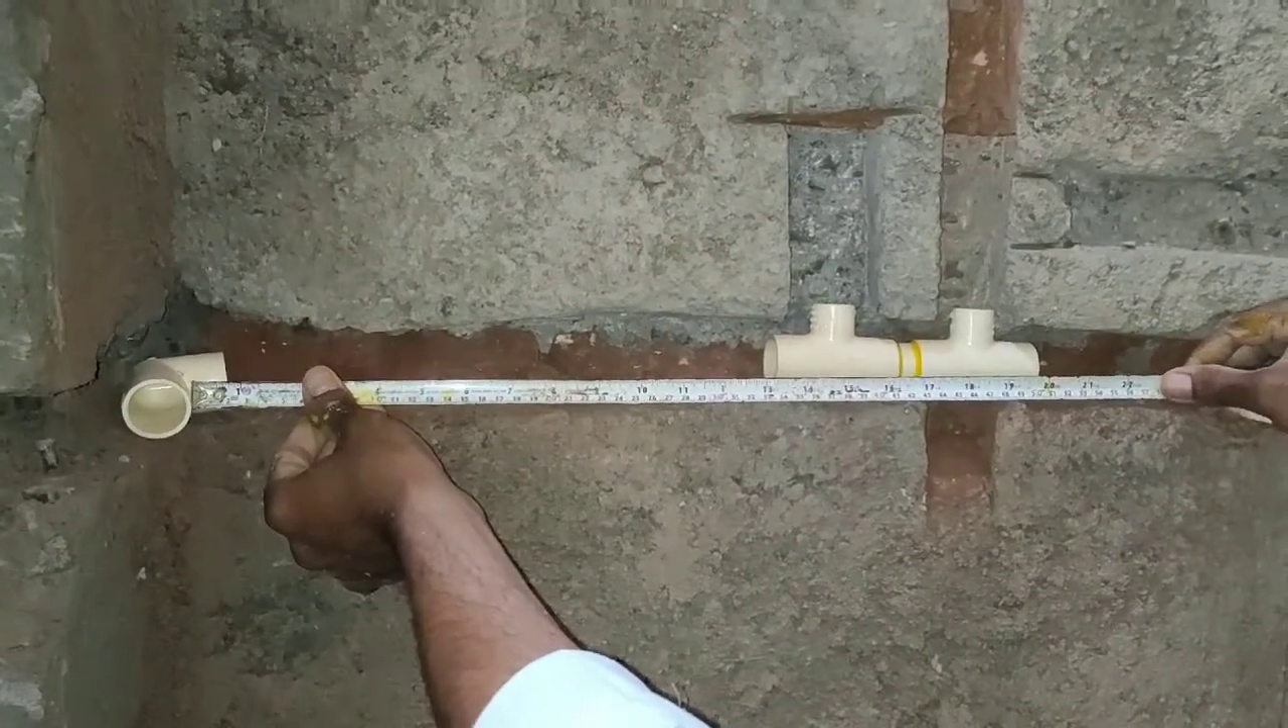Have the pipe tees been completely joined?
Yes.